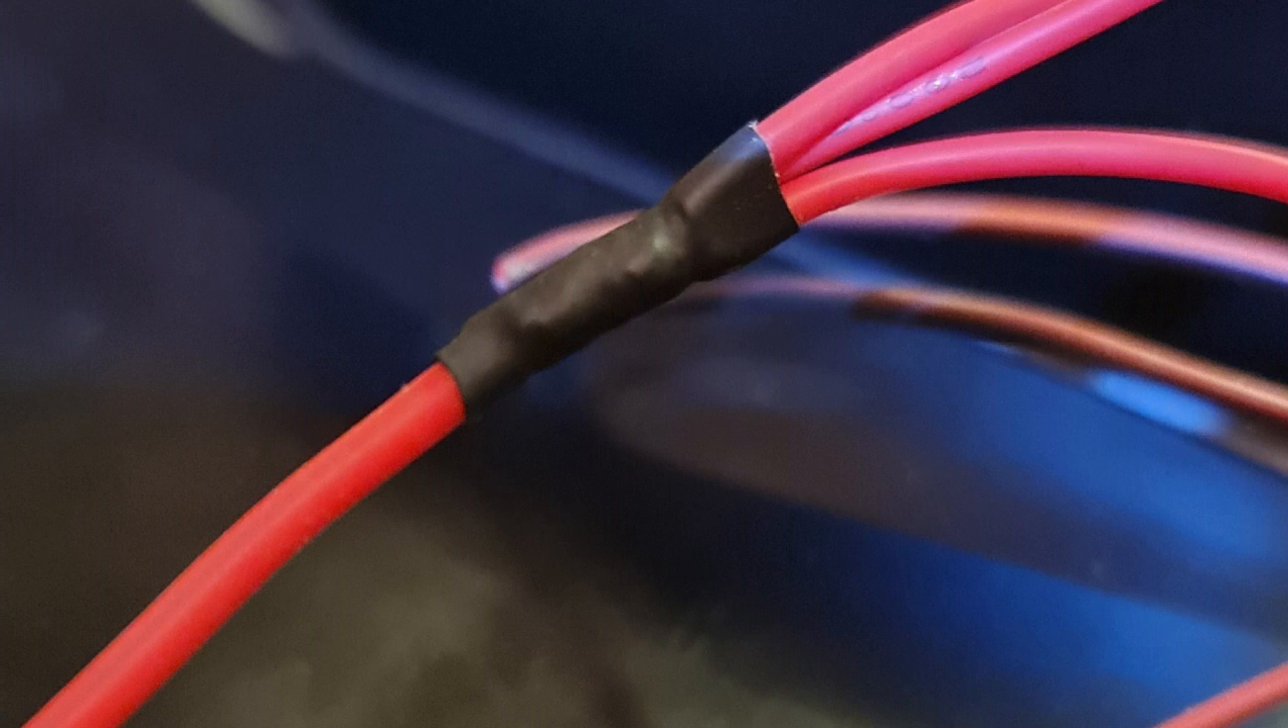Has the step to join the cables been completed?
Yes.